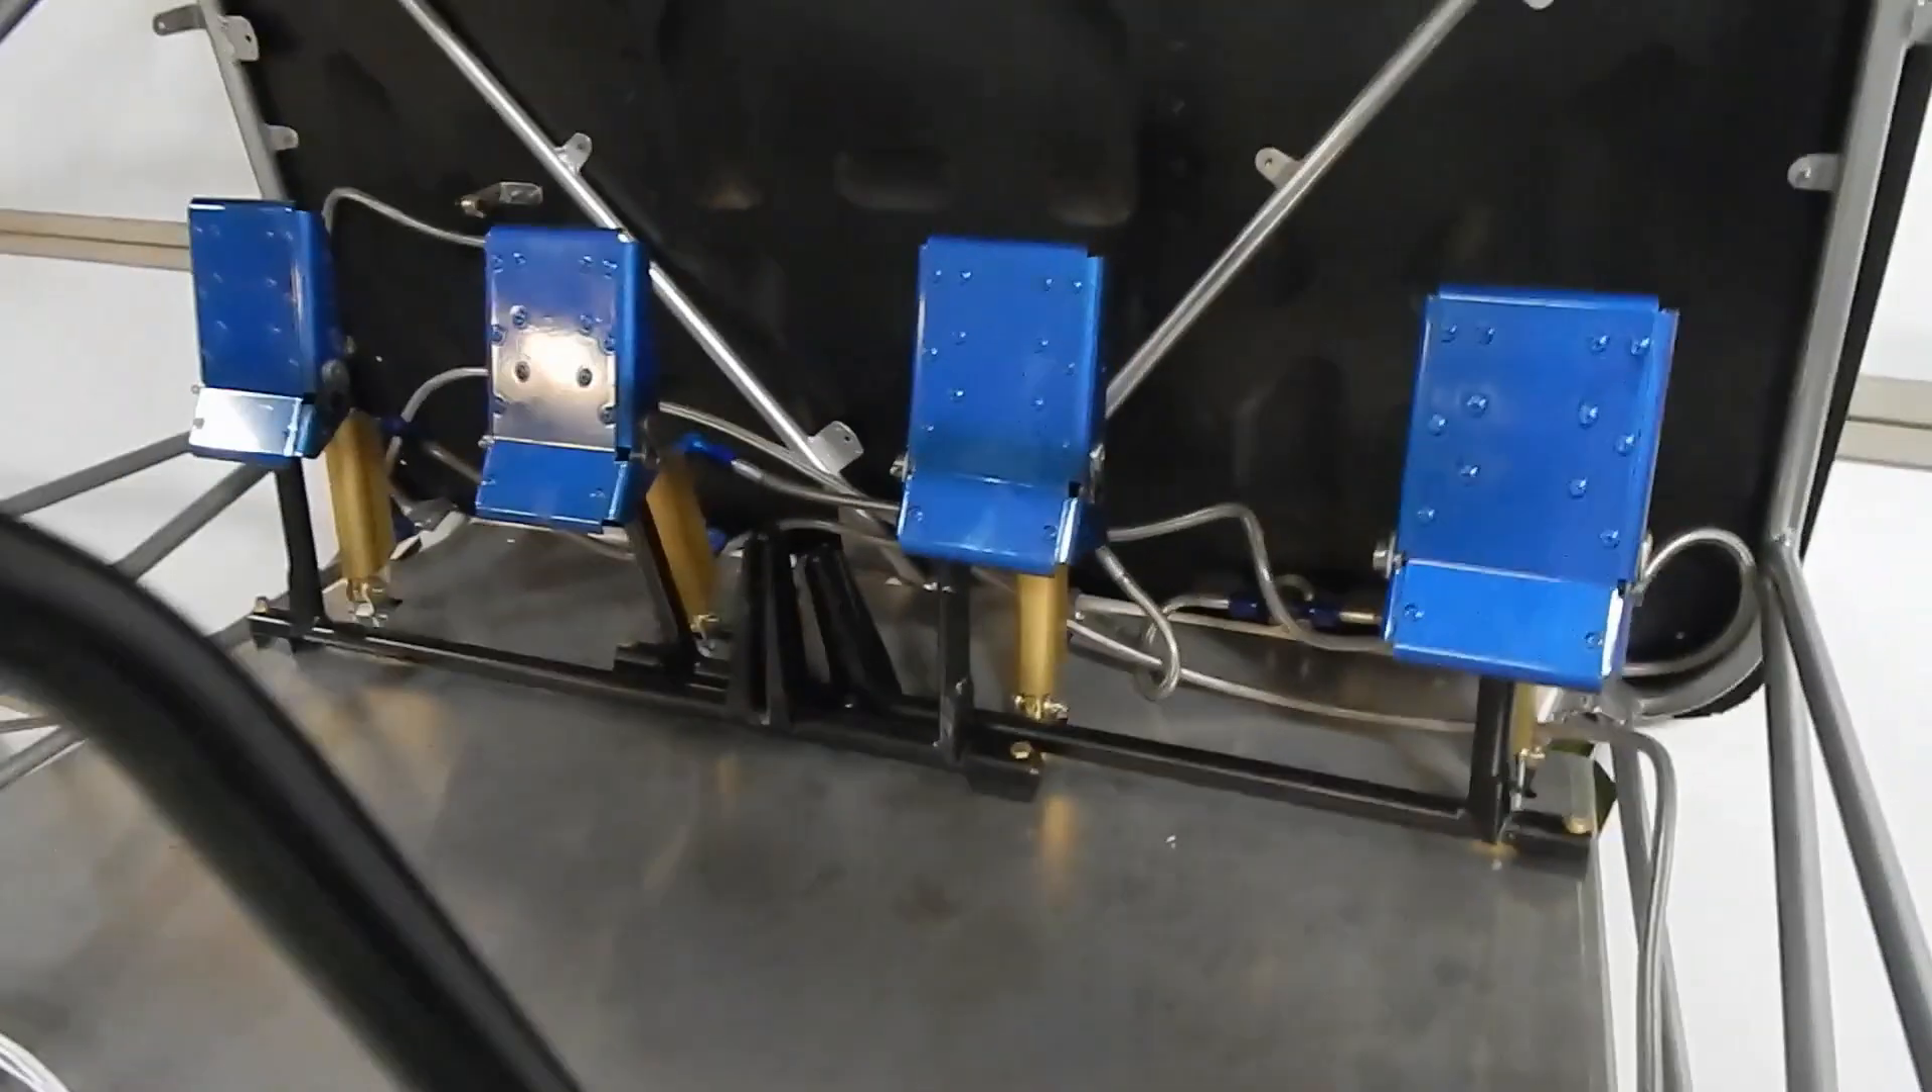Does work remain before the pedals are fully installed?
No.